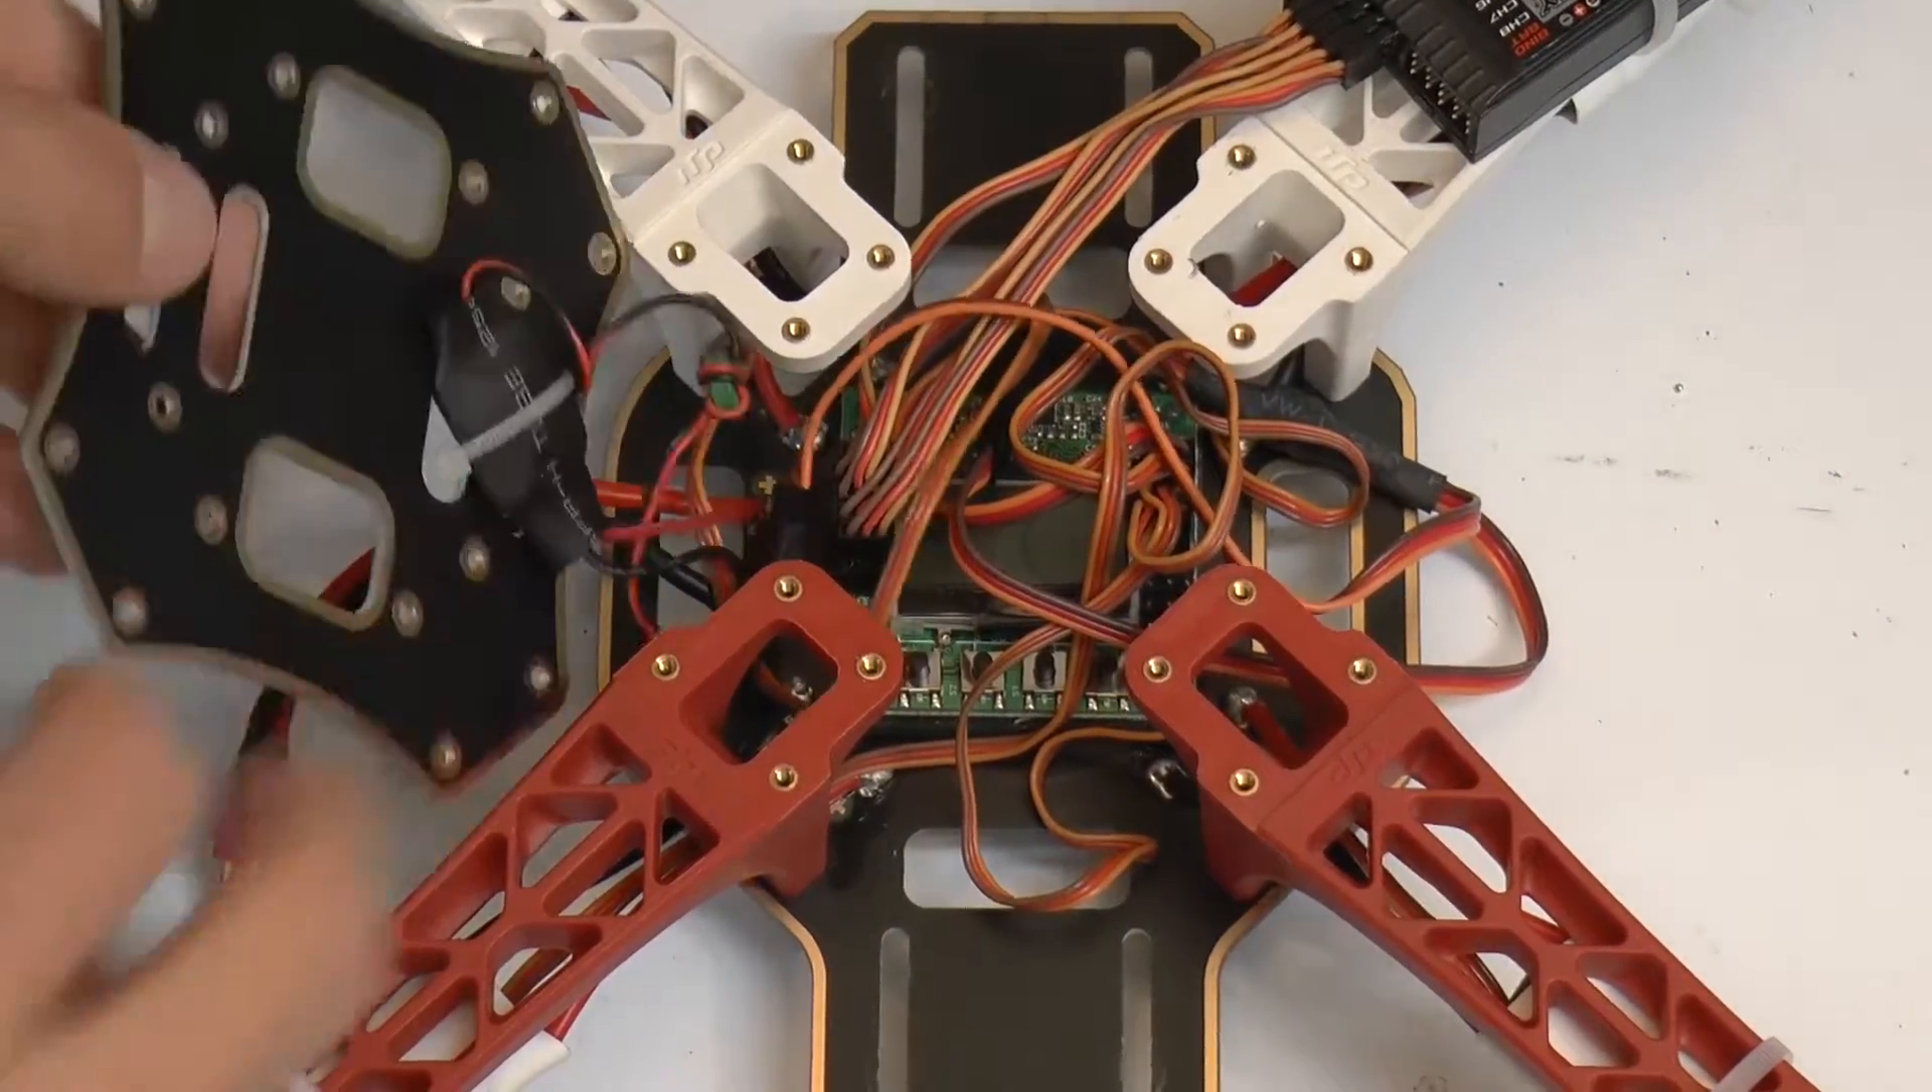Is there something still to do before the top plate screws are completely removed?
No.